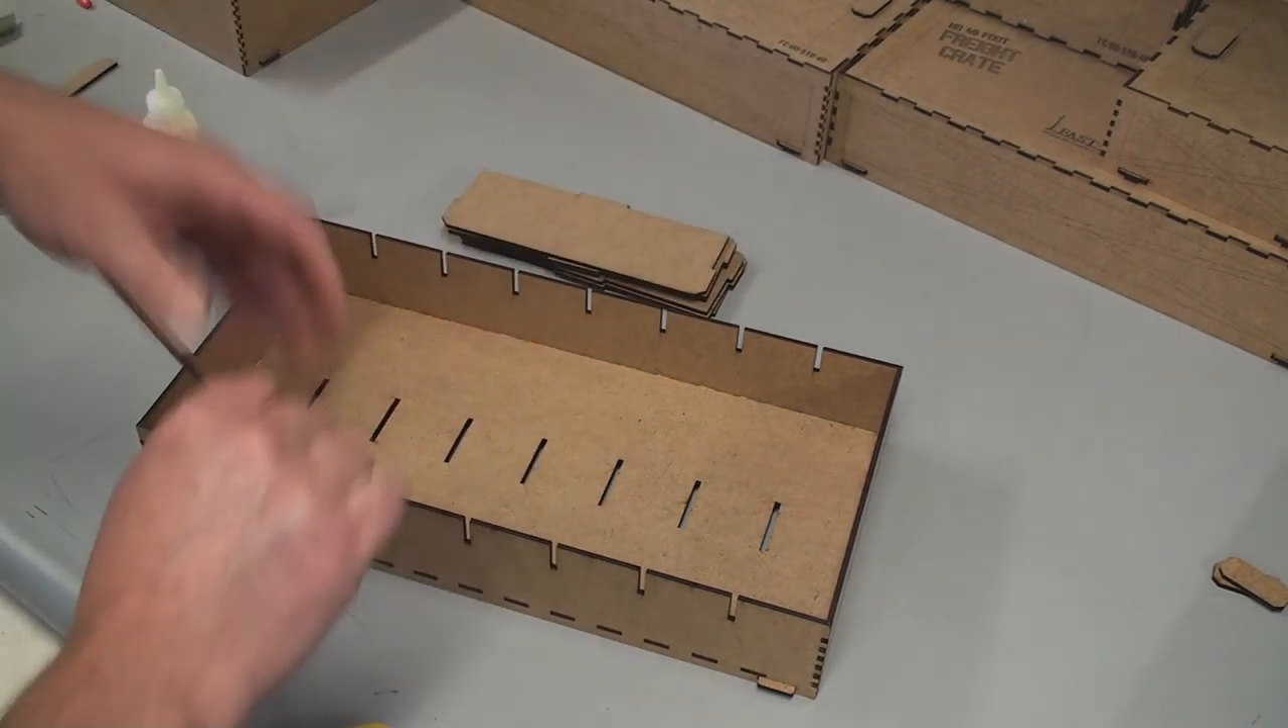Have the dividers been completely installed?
No.